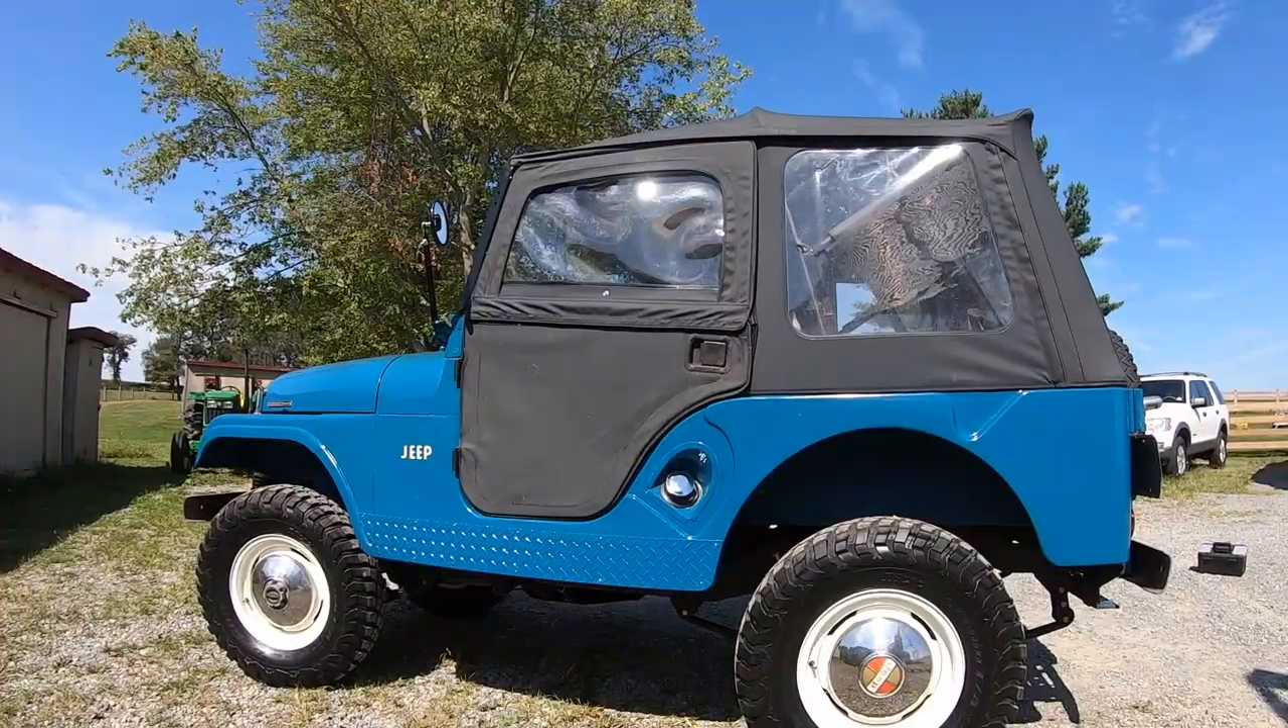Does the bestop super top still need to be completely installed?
No.